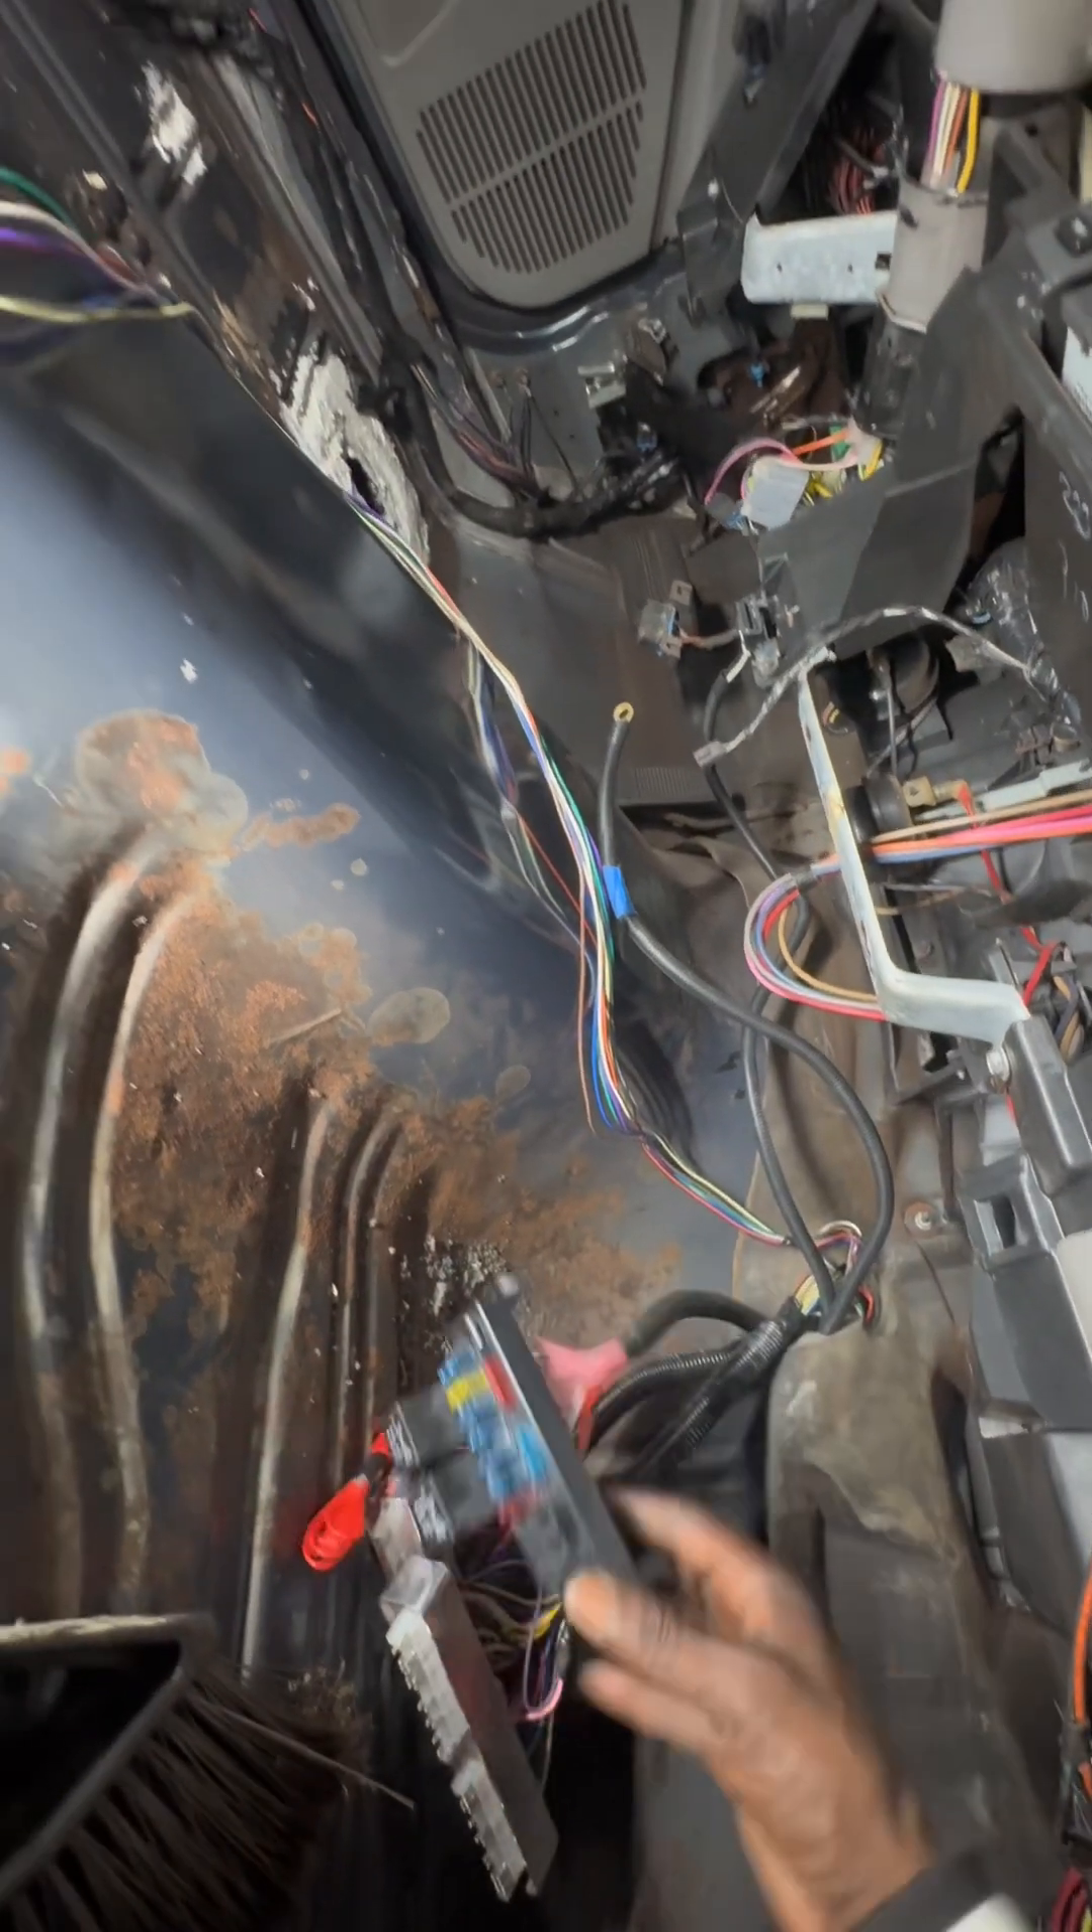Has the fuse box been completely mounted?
No.